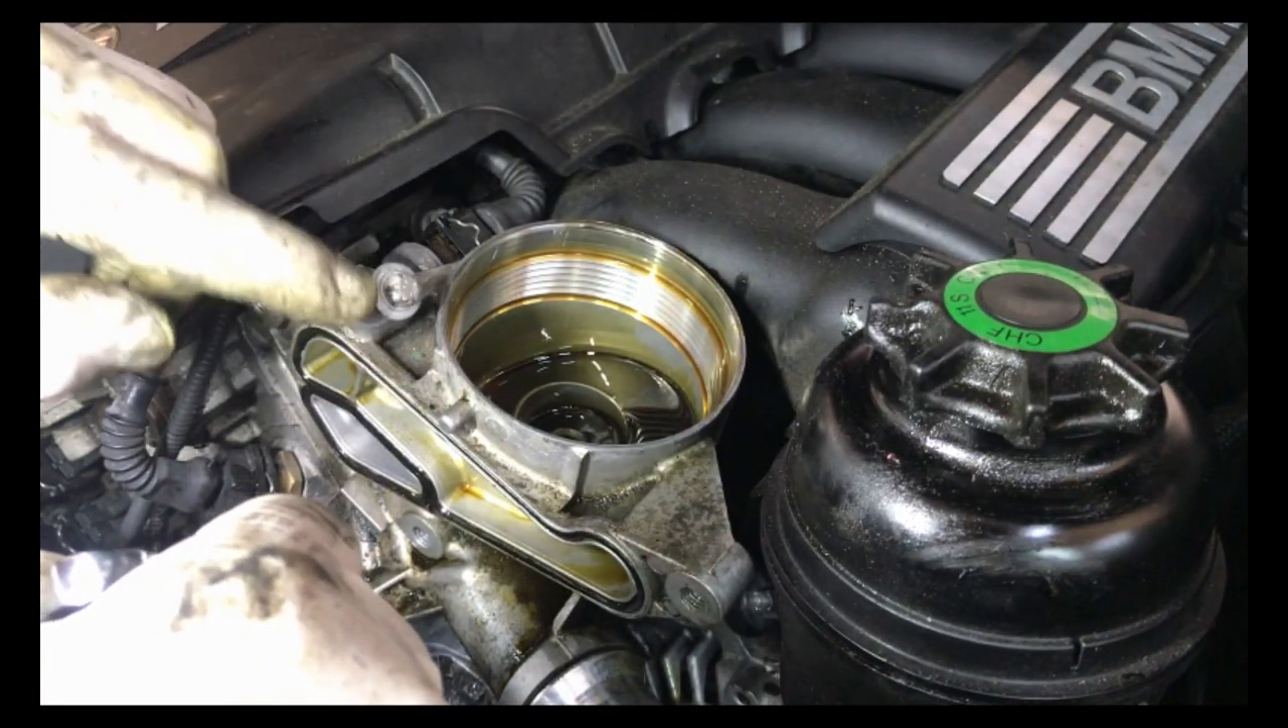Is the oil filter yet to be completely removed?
No.